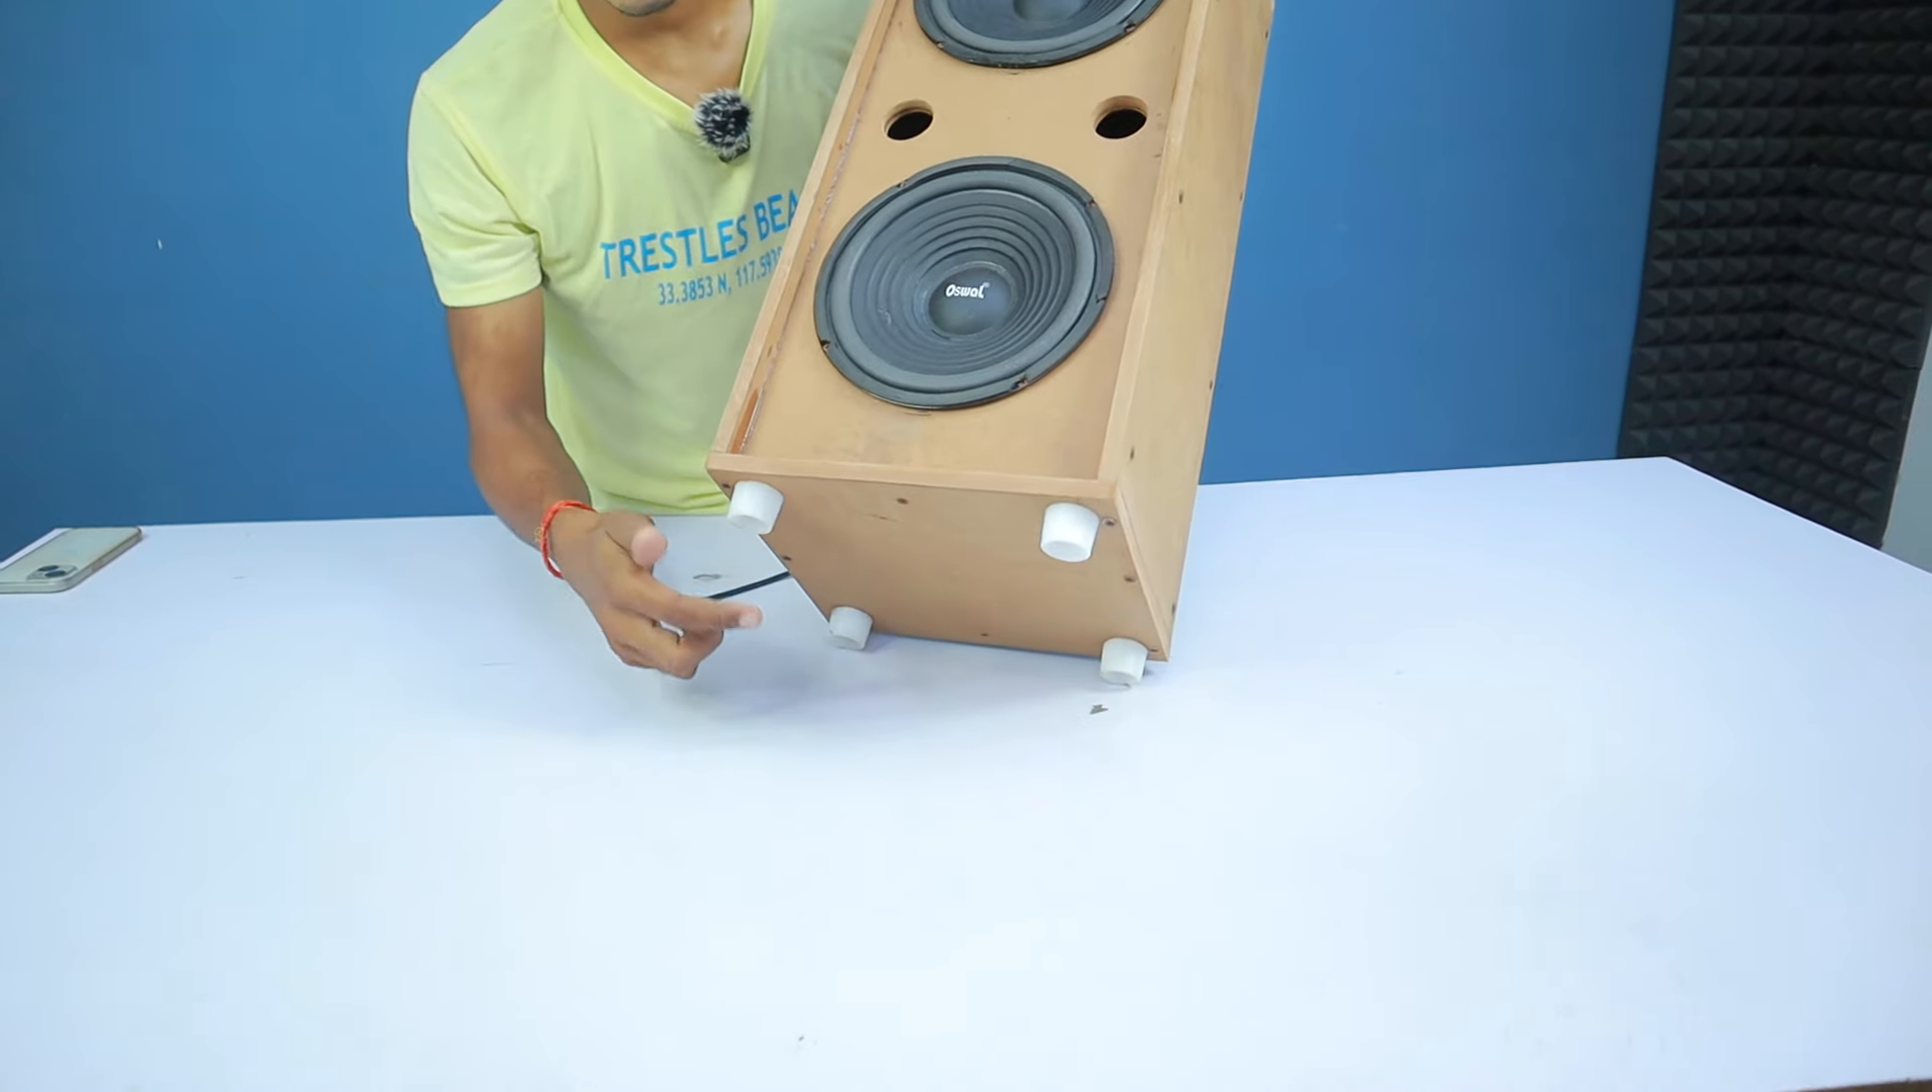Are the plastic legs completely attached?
Yes.